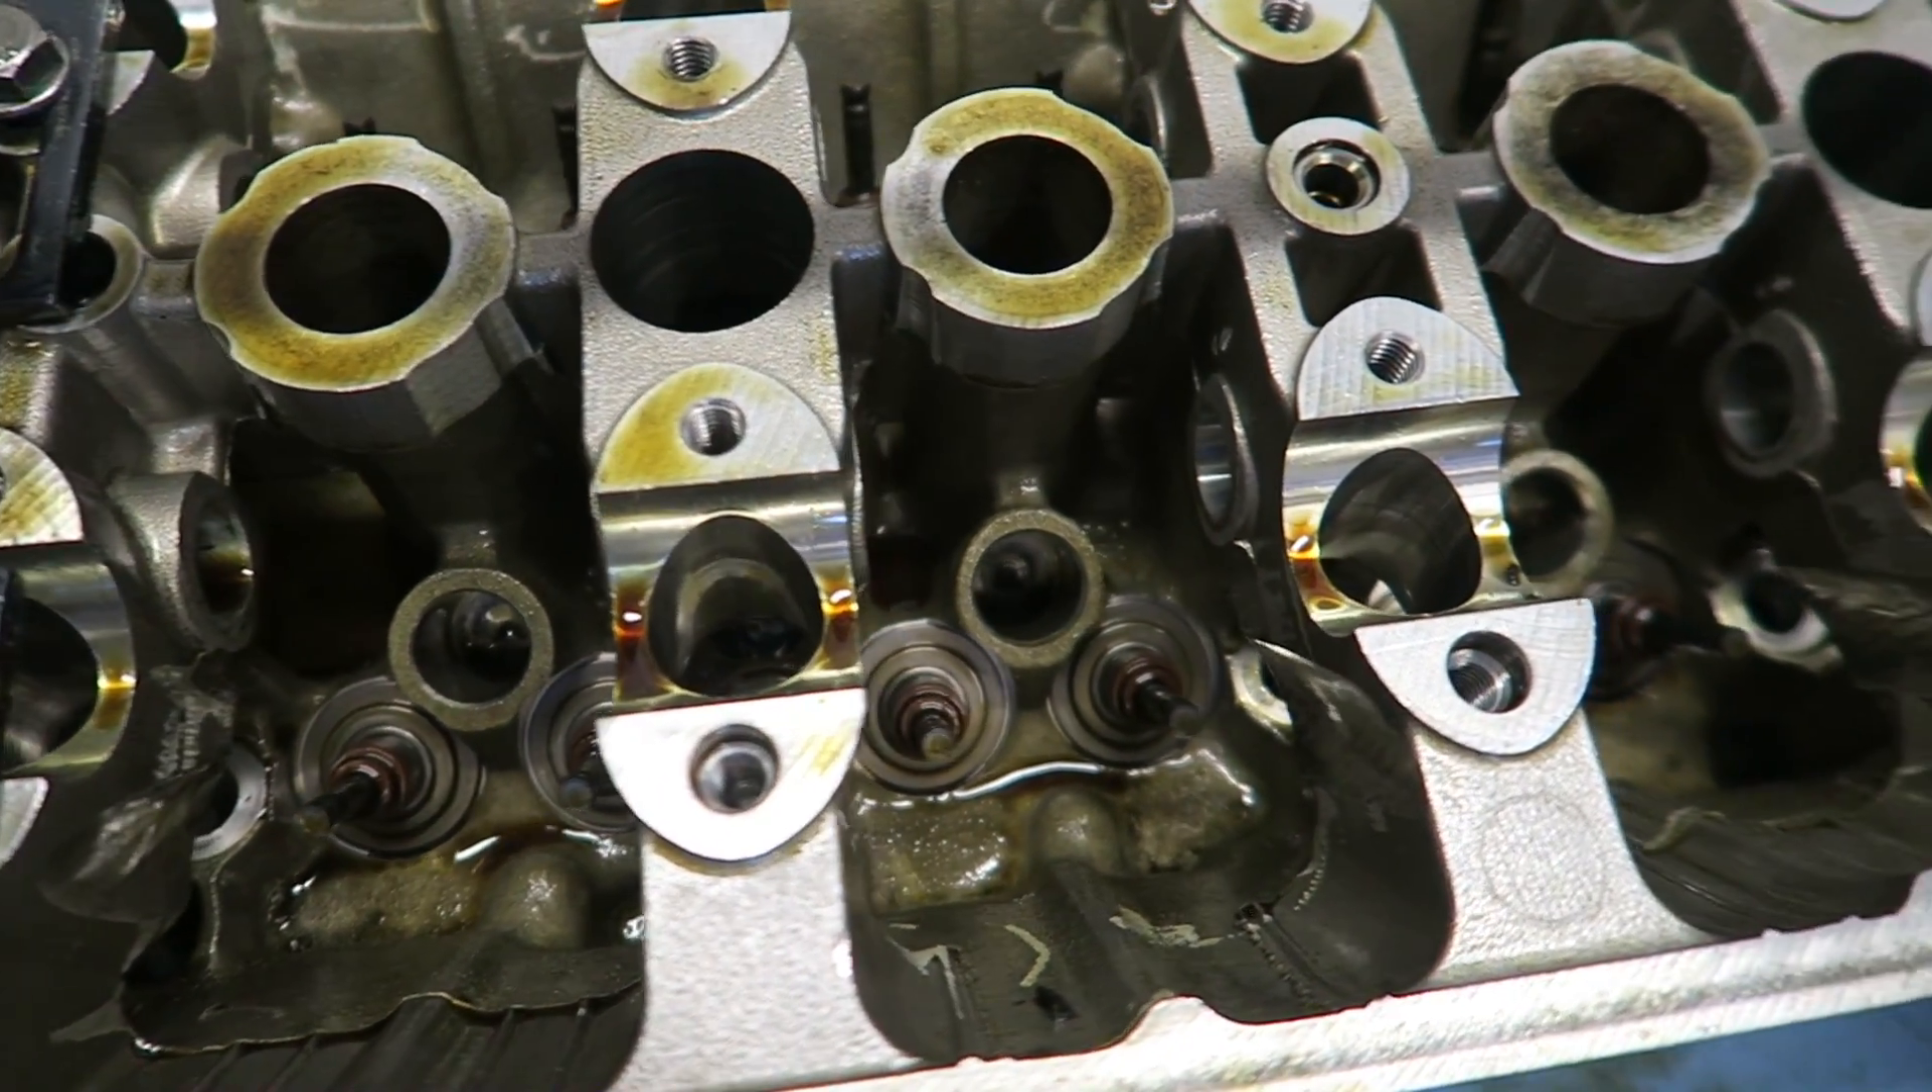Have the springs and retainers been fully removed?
Yes.